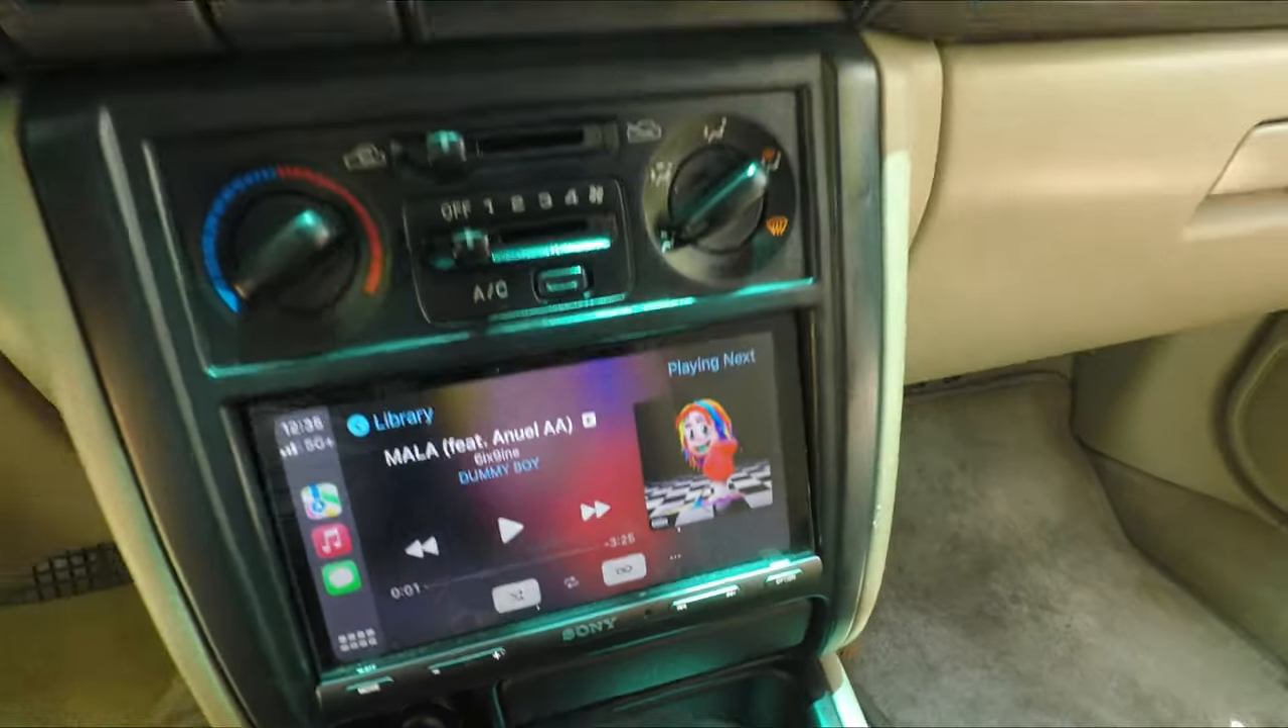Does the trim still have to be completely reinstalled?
No.